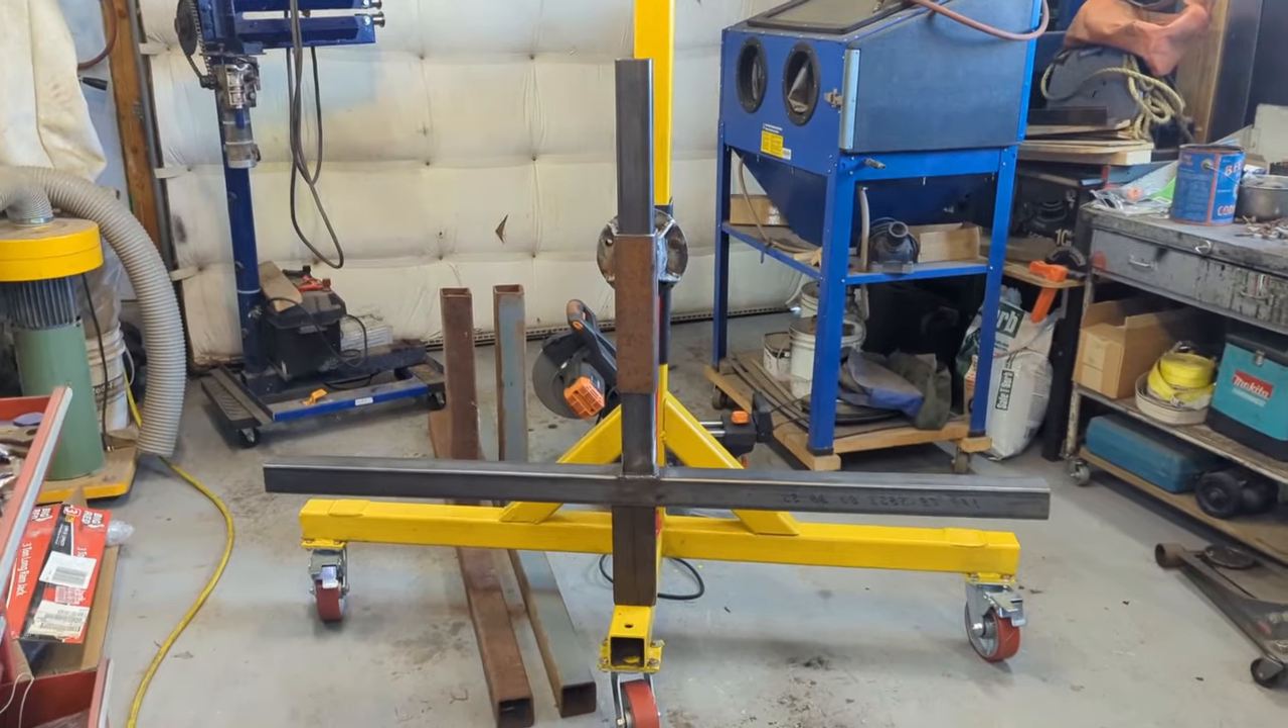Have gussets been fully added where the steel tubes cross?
No.